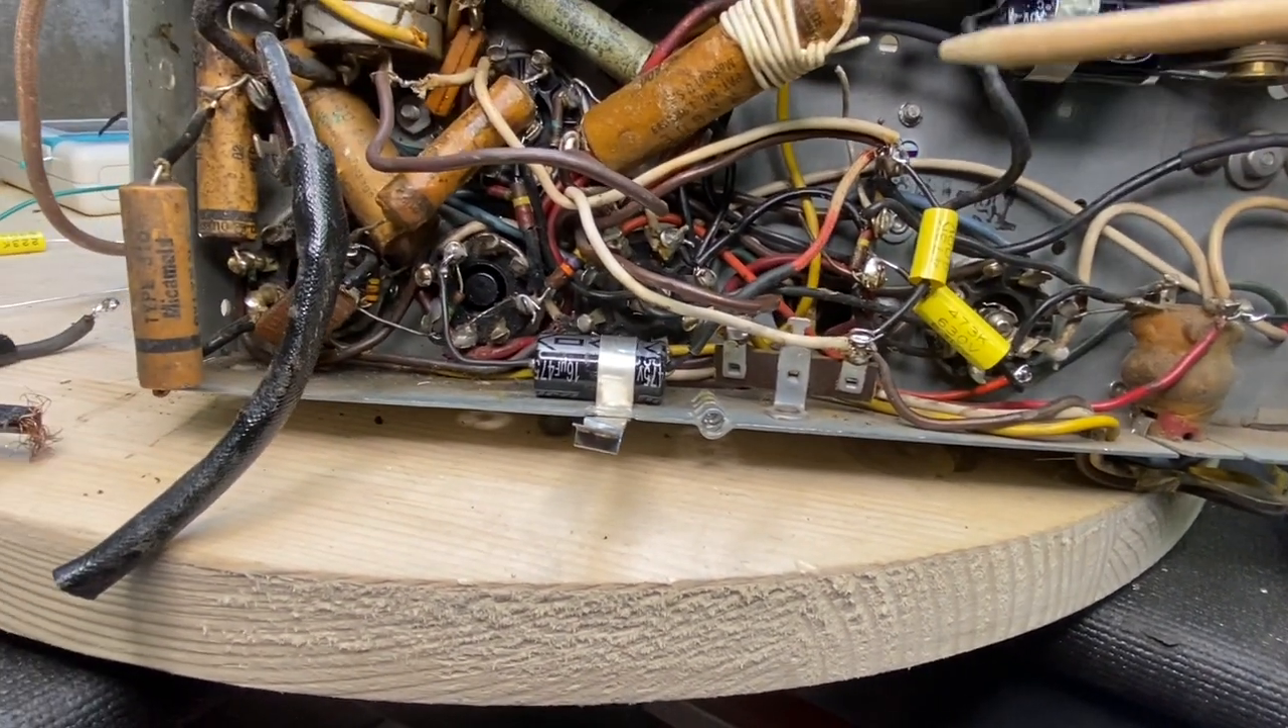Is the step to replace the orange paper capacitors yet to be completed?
Yes.